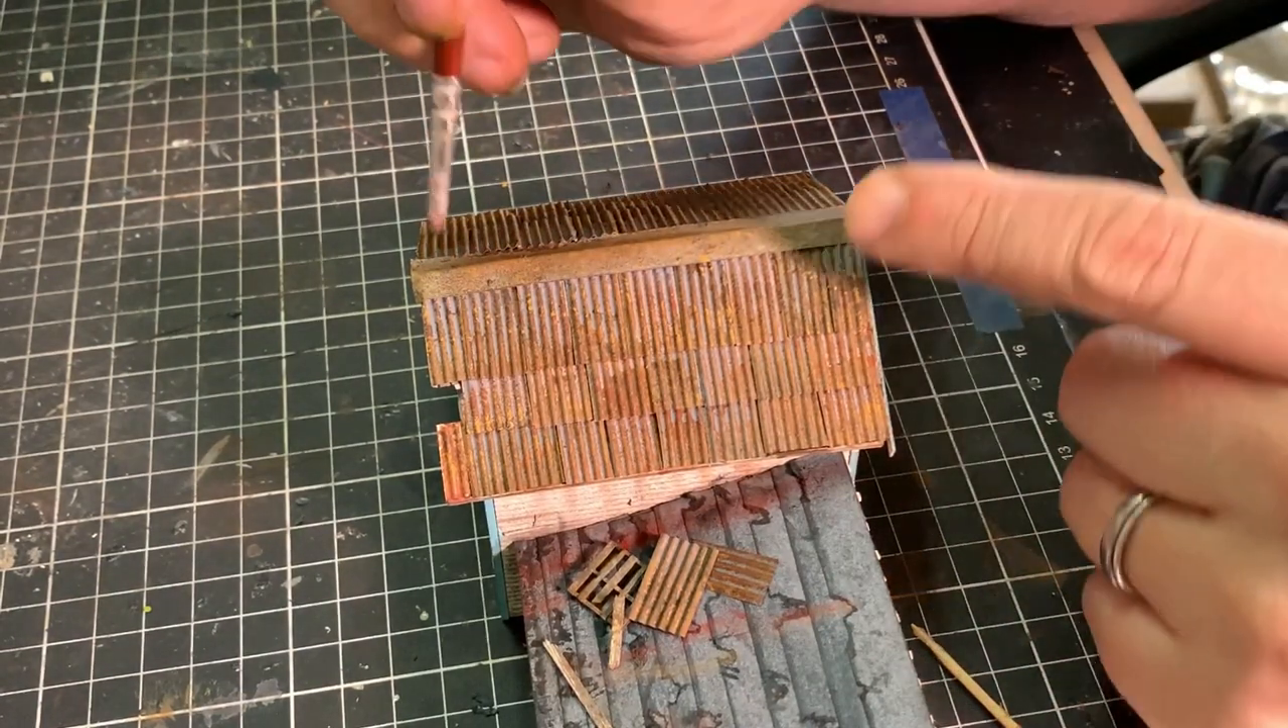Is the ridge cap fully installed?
Yes.